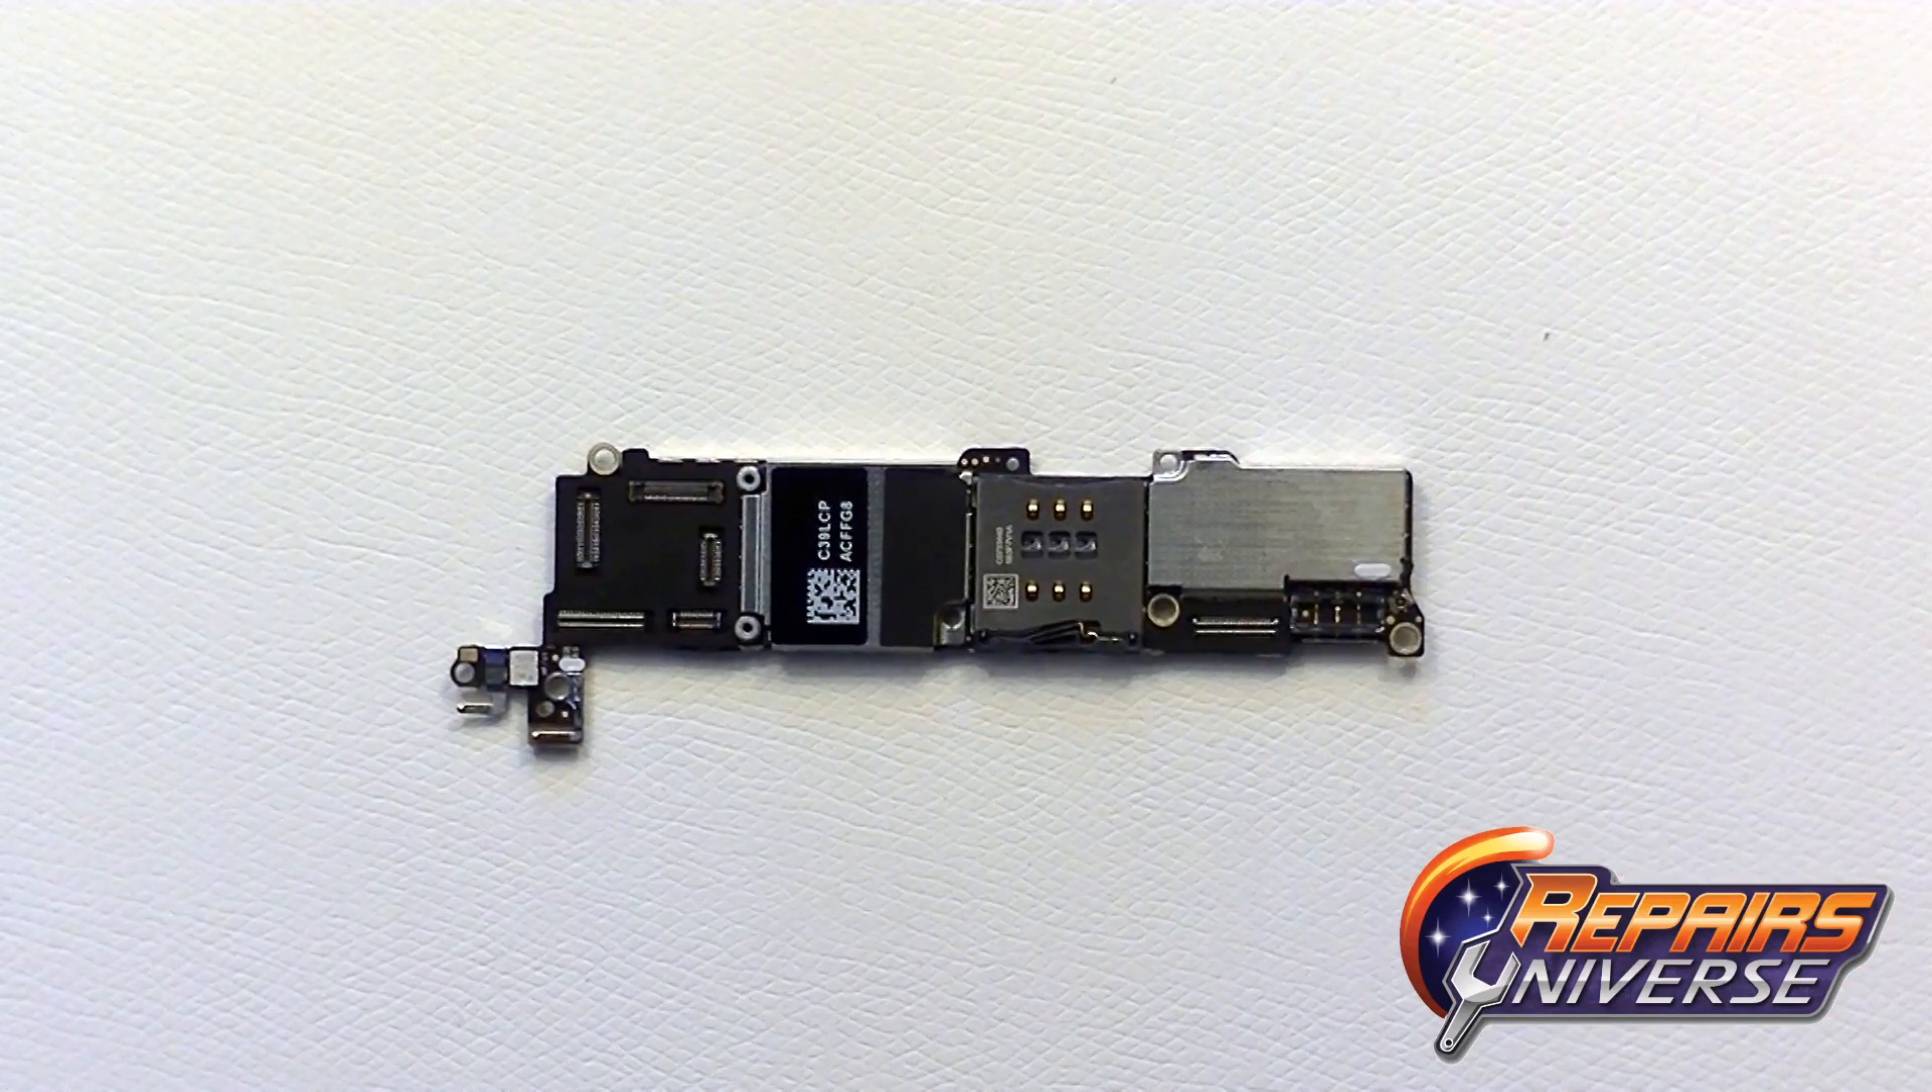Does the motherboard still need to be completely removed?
No.